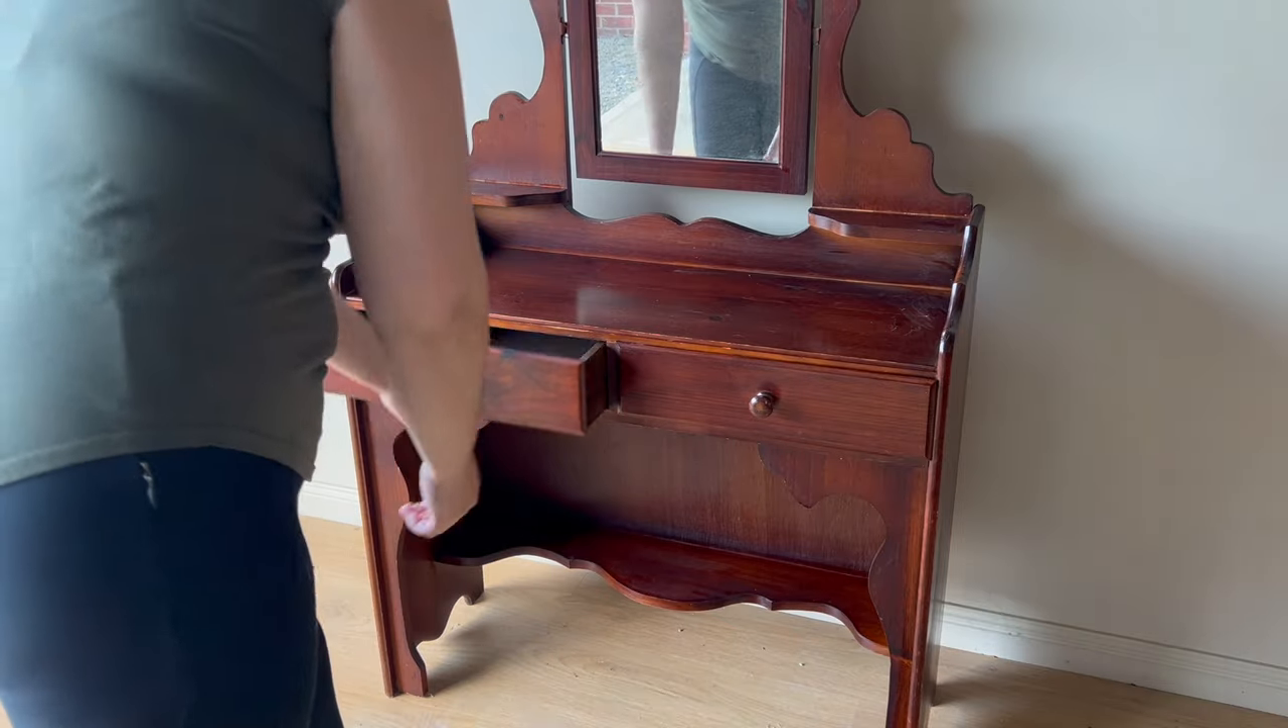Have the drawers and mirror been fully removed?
No.